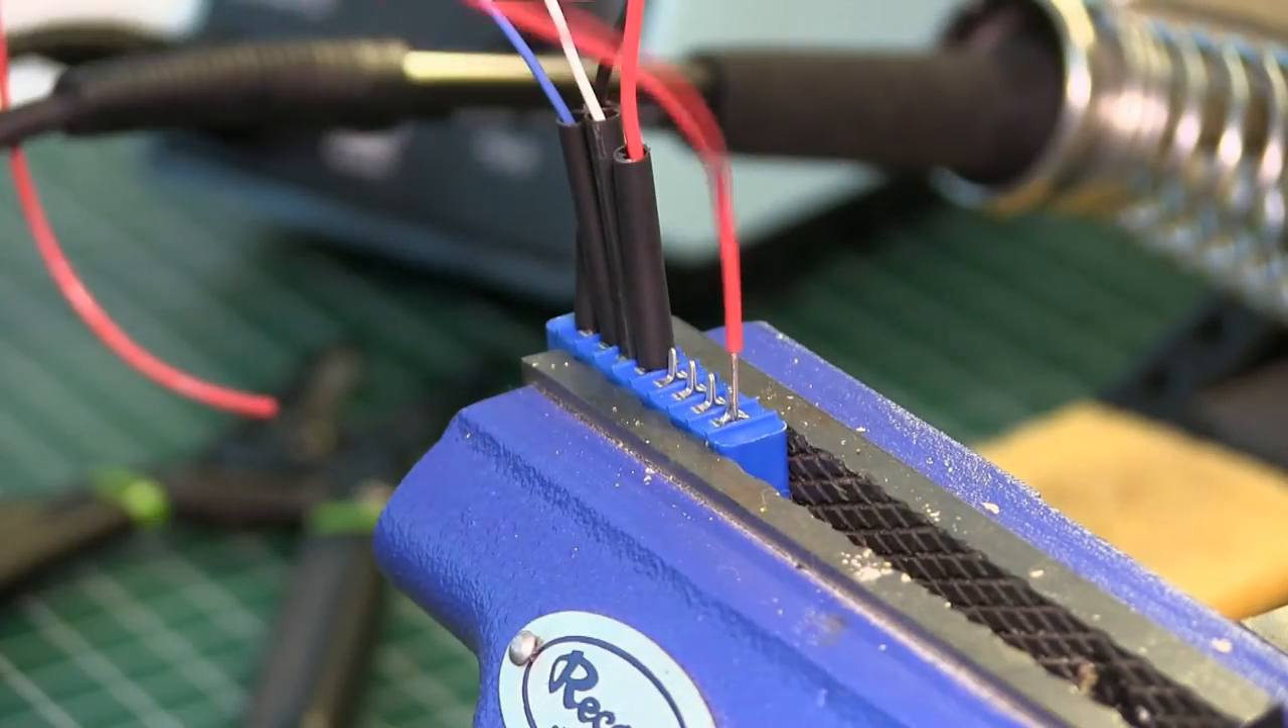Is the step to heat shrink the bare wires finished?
No.